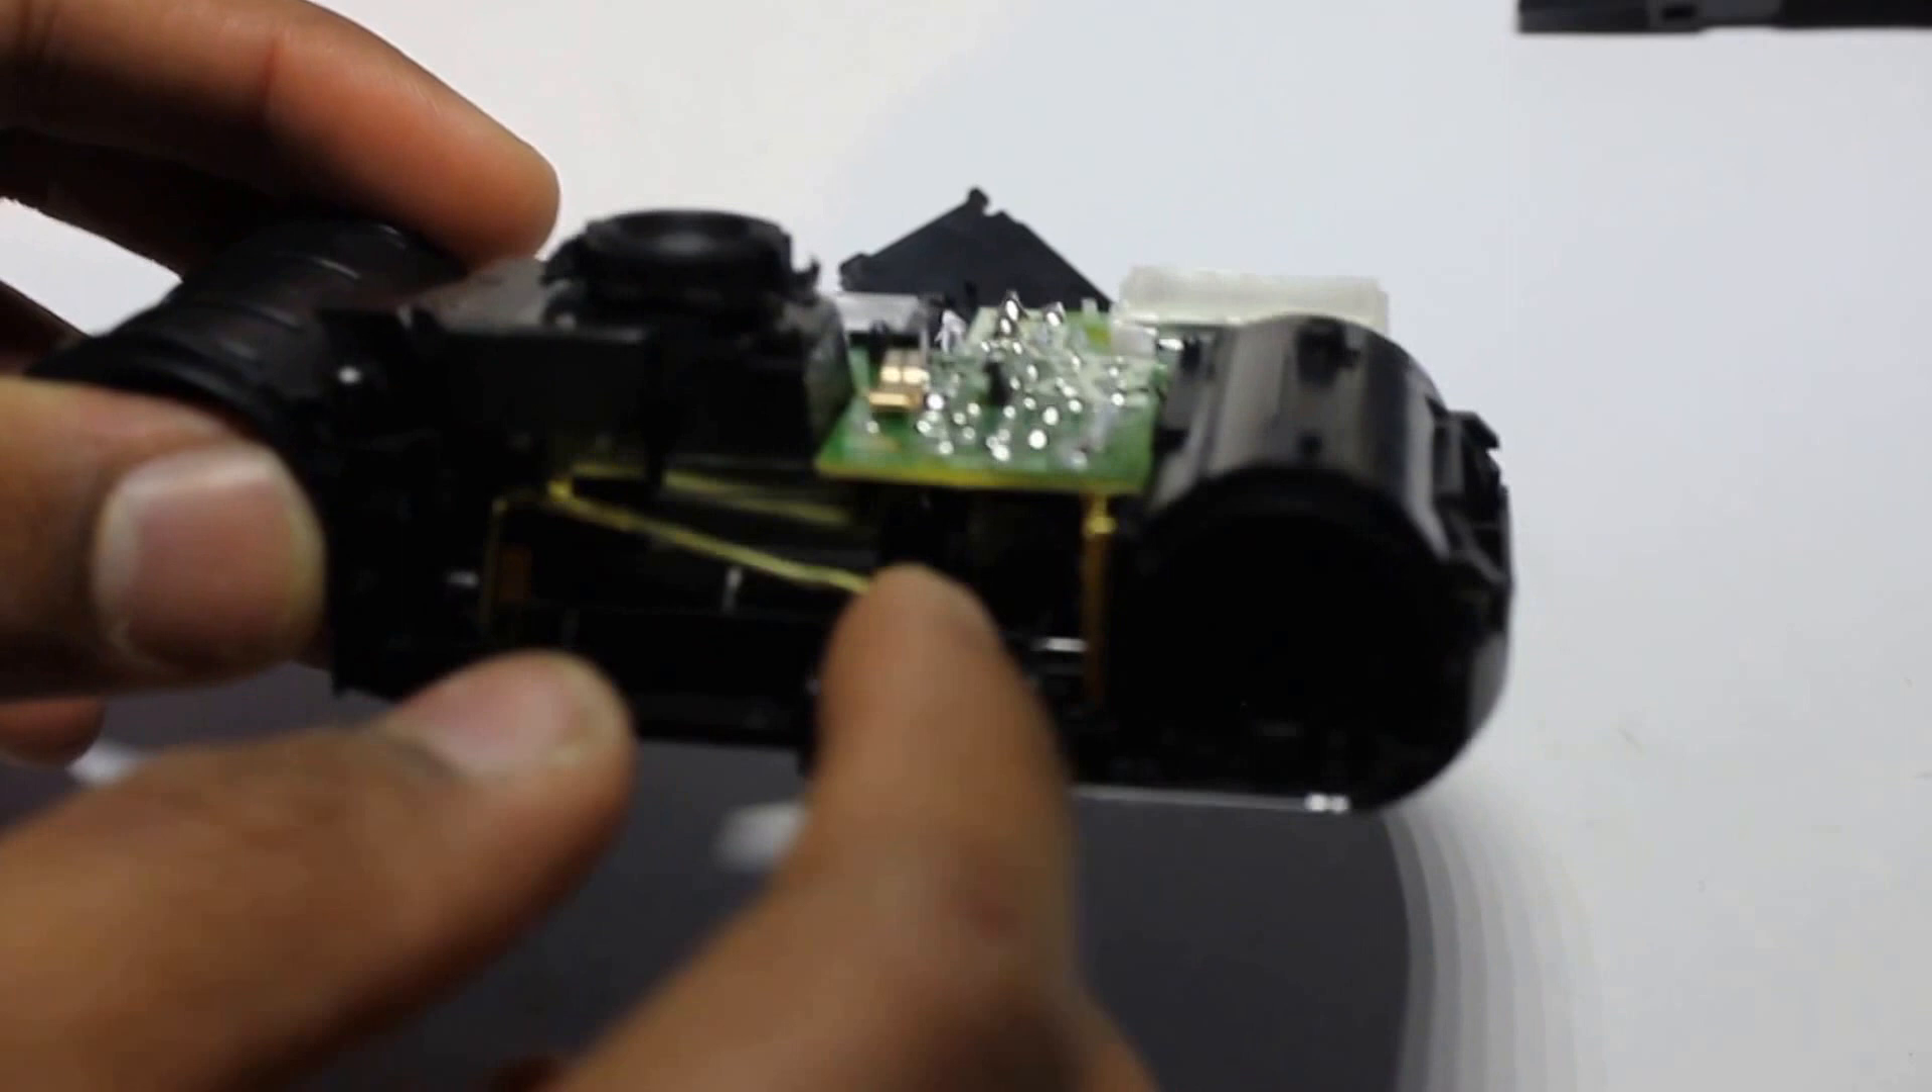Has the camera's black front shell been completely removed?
Yes.